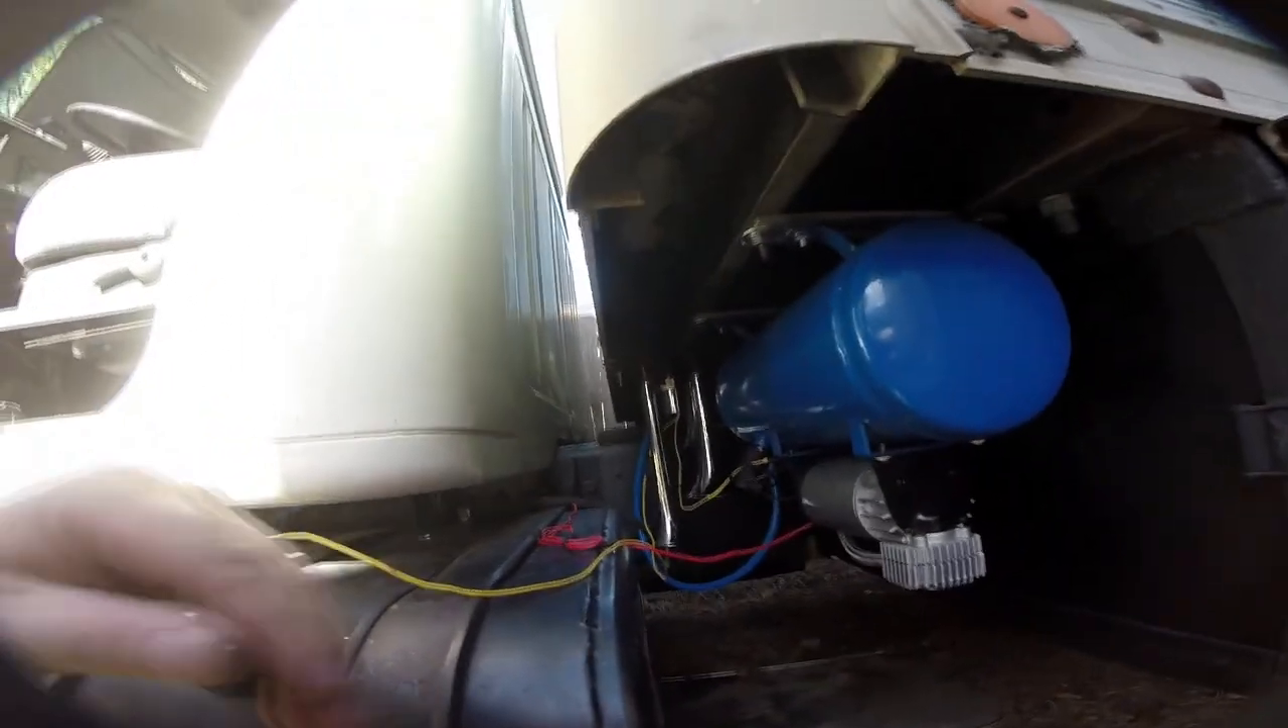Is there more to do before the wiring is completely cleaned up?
Yes.